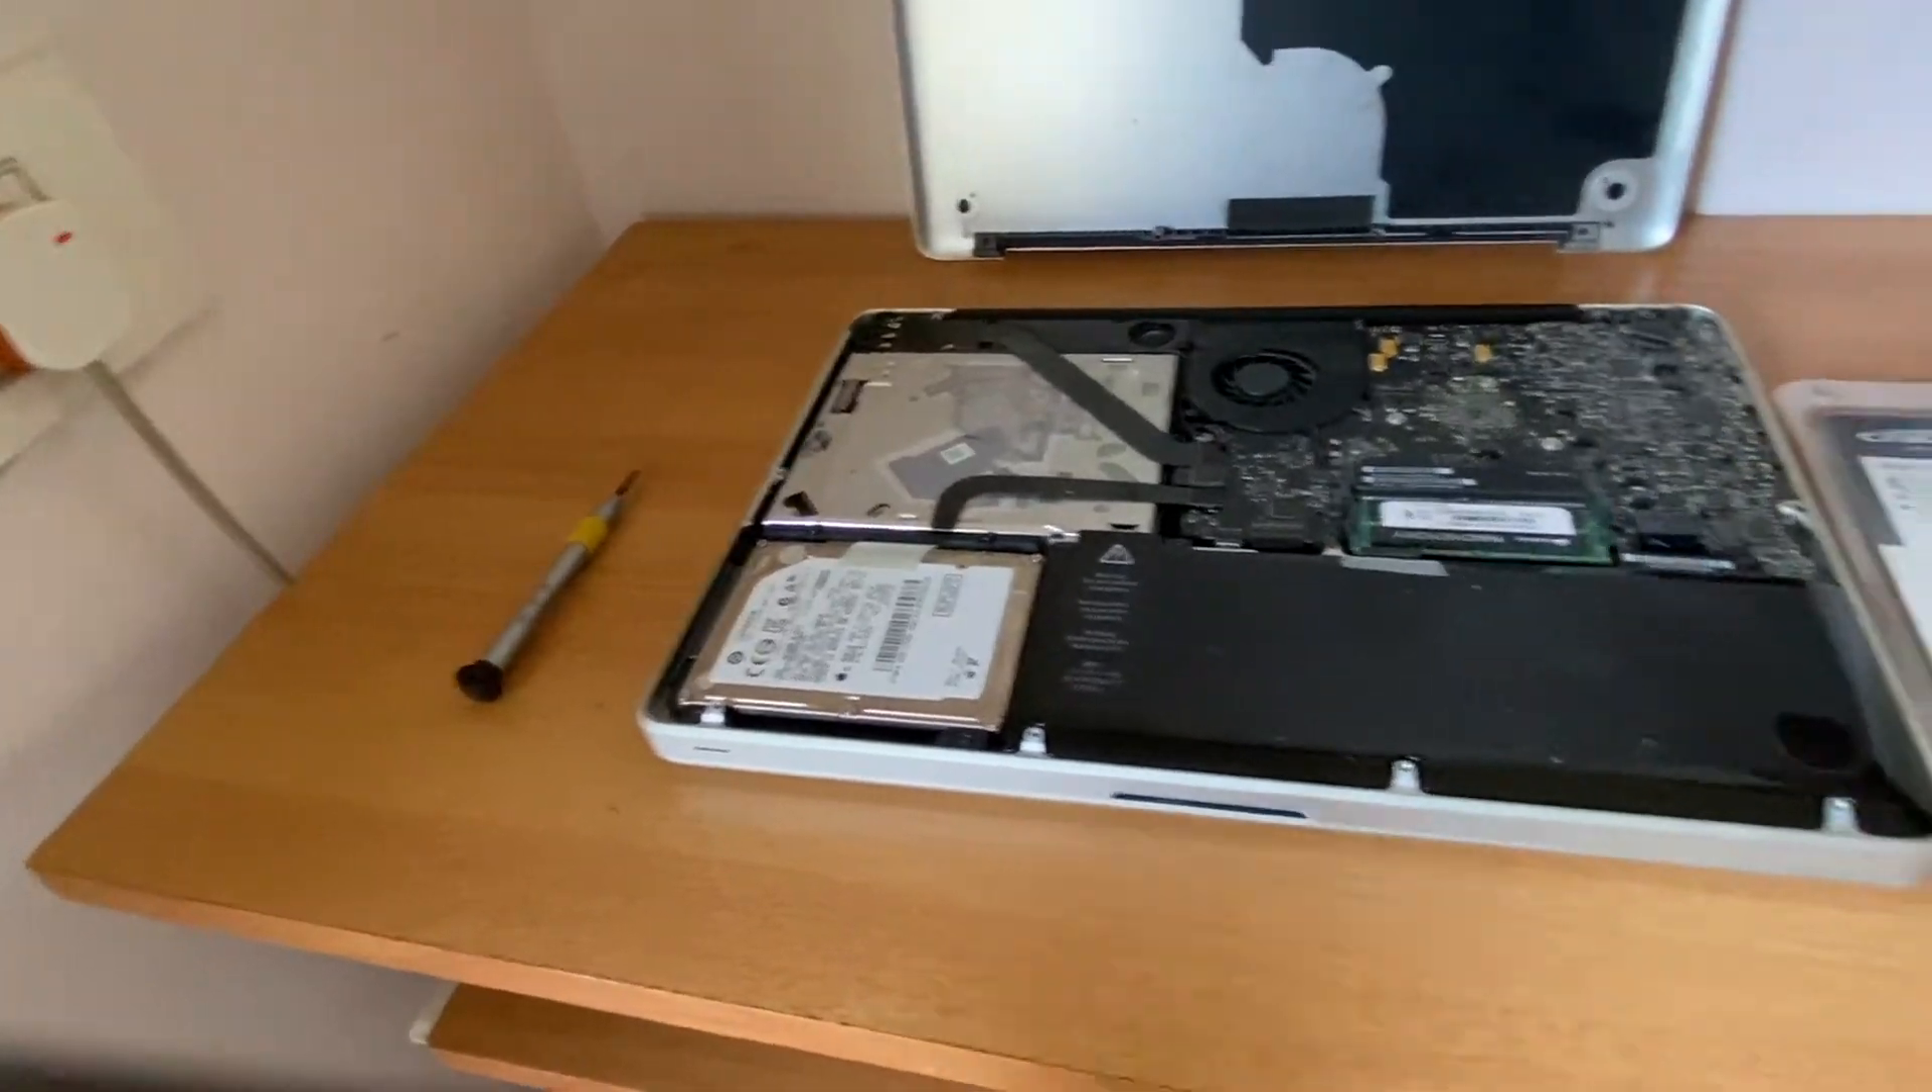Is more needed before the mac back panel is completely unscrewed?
No.